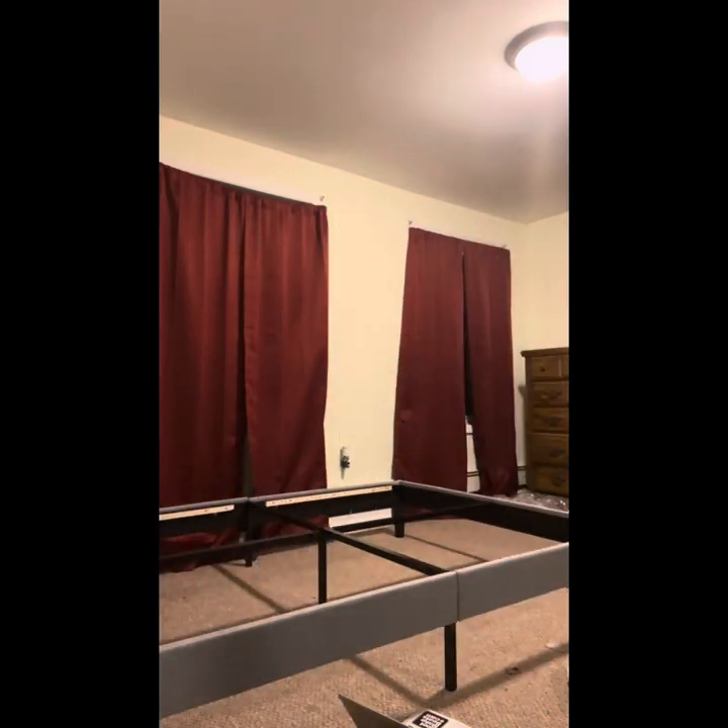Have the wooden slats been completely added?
No.